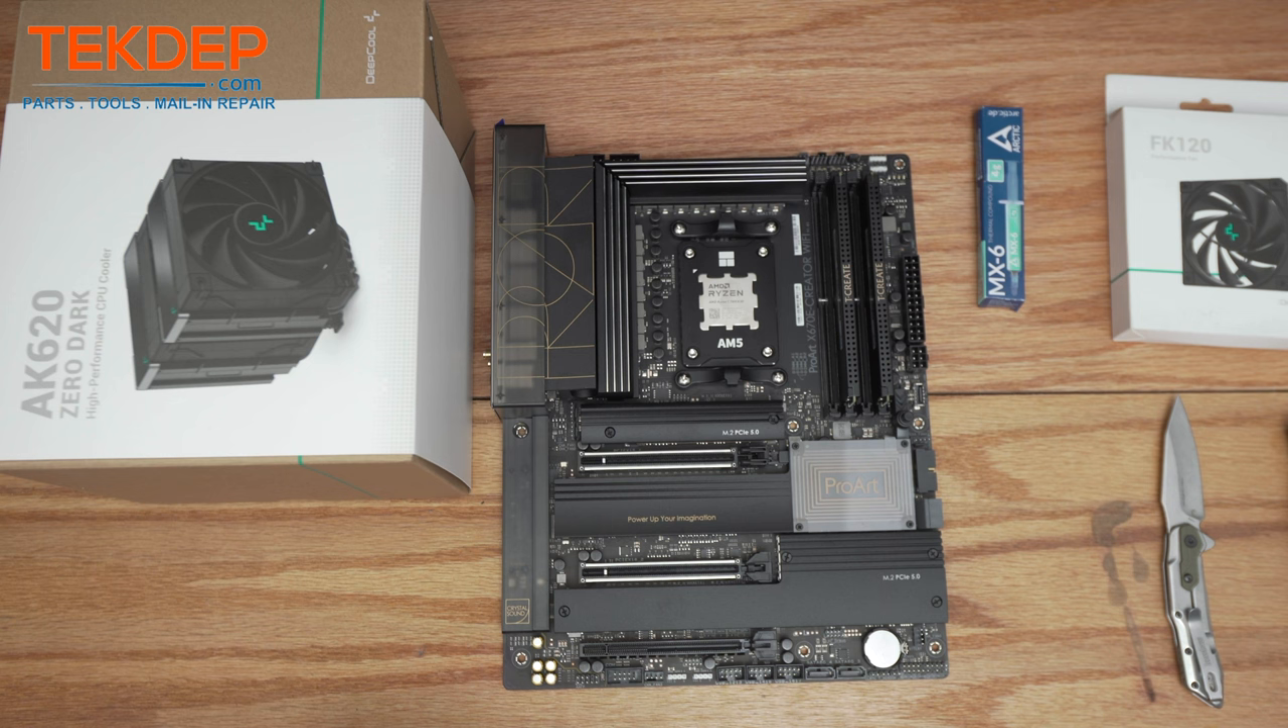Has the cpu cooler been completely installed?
No.